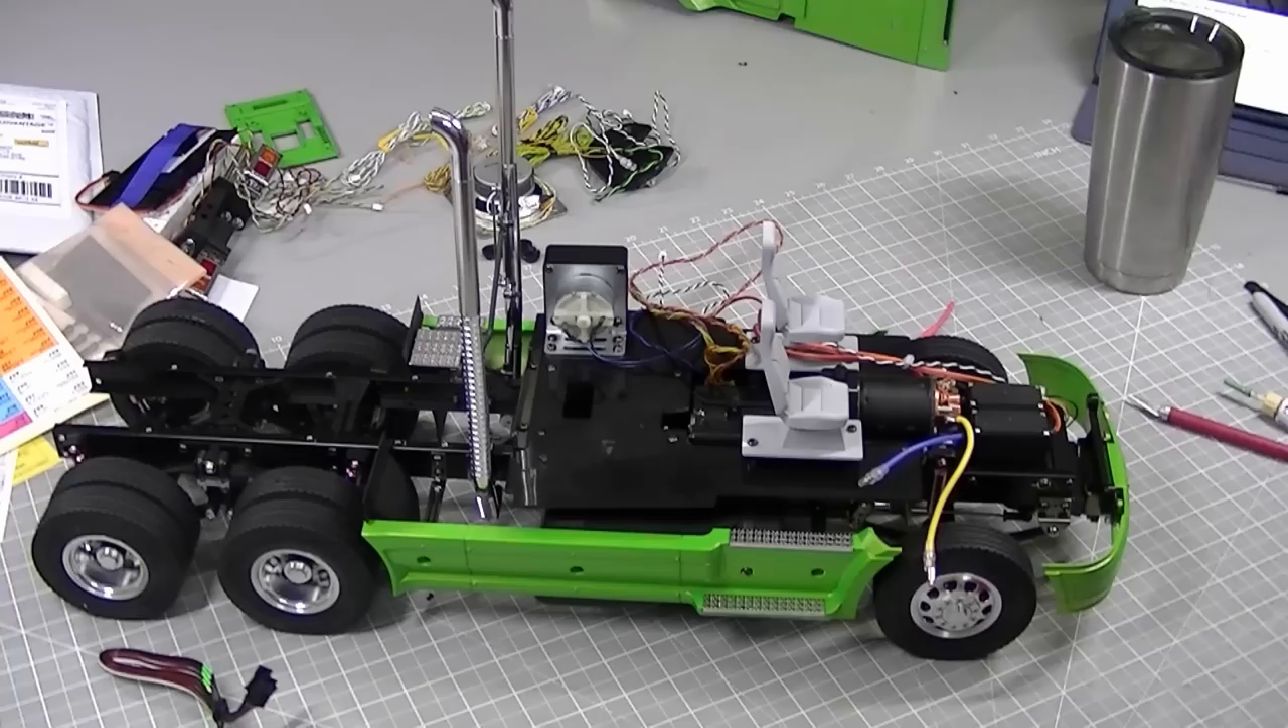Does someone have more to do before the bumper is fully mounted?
No.